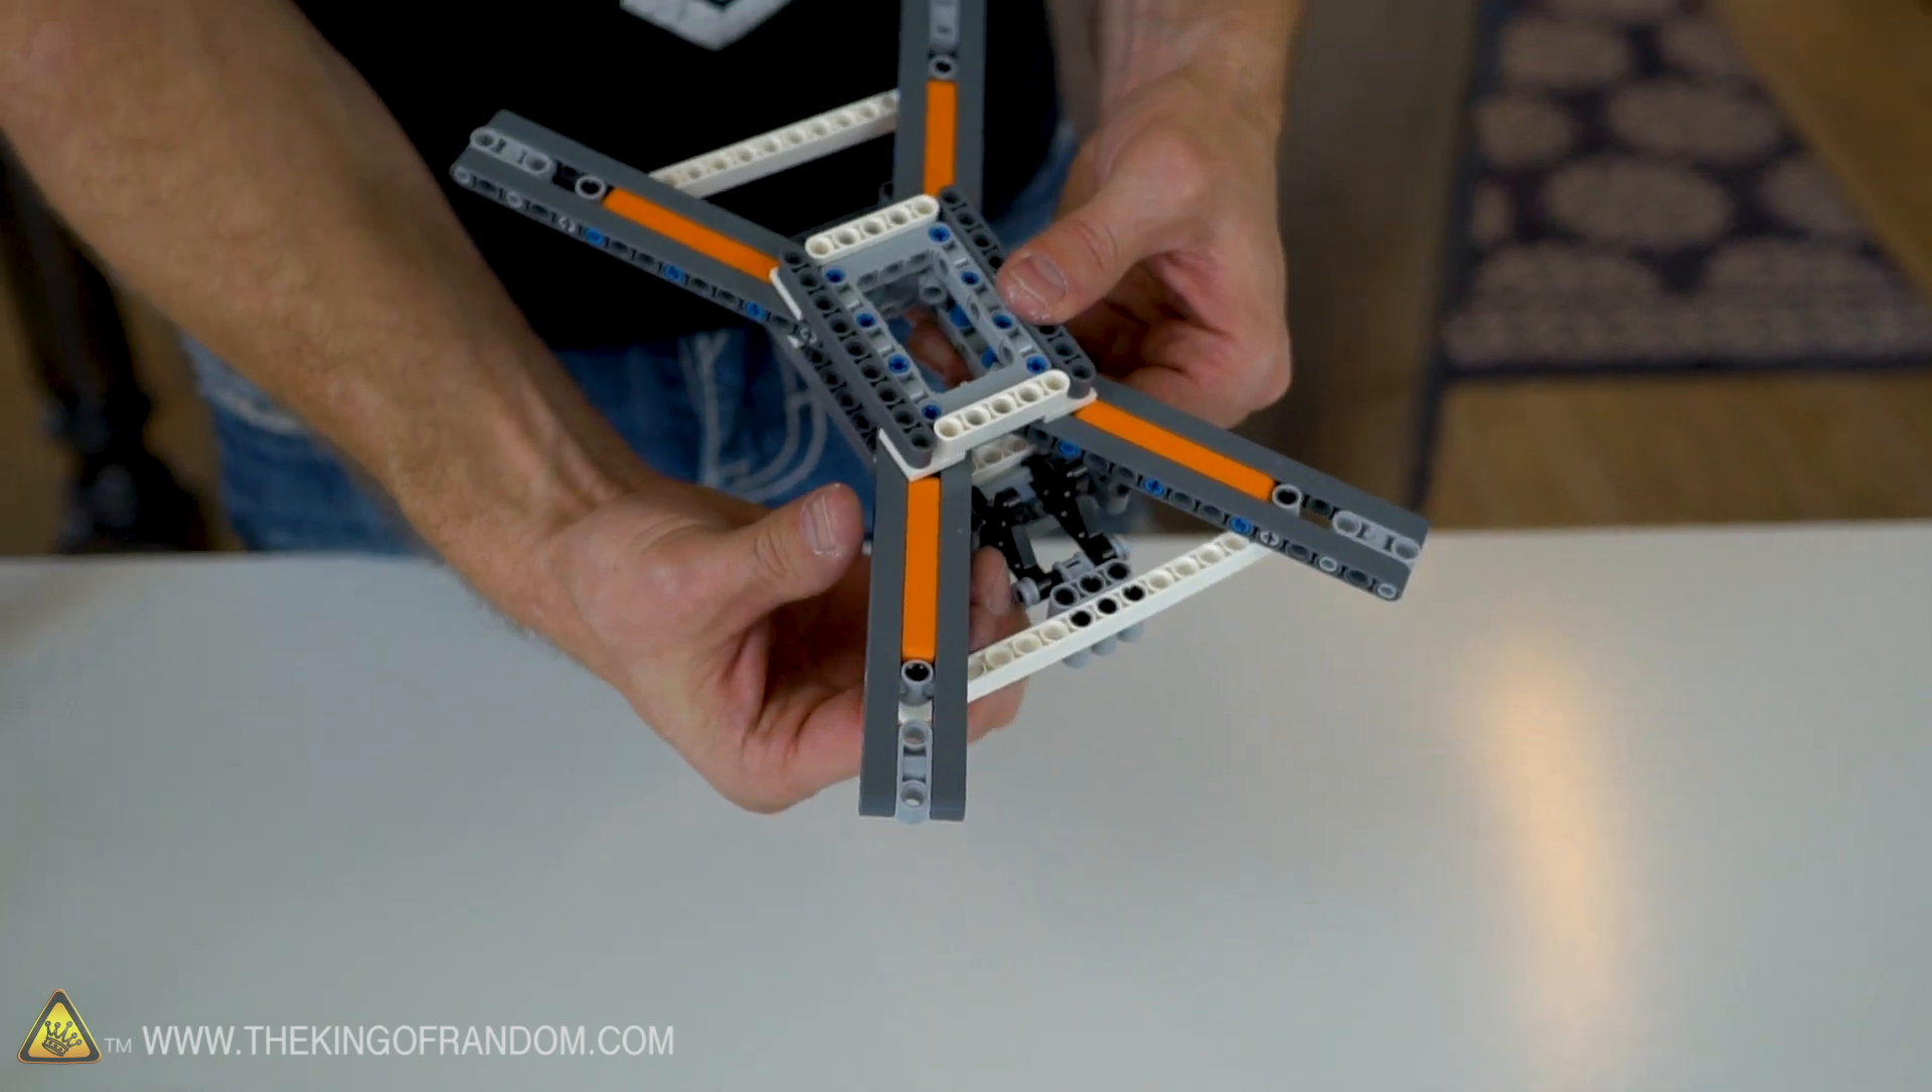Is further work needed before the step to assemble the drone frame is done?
No.